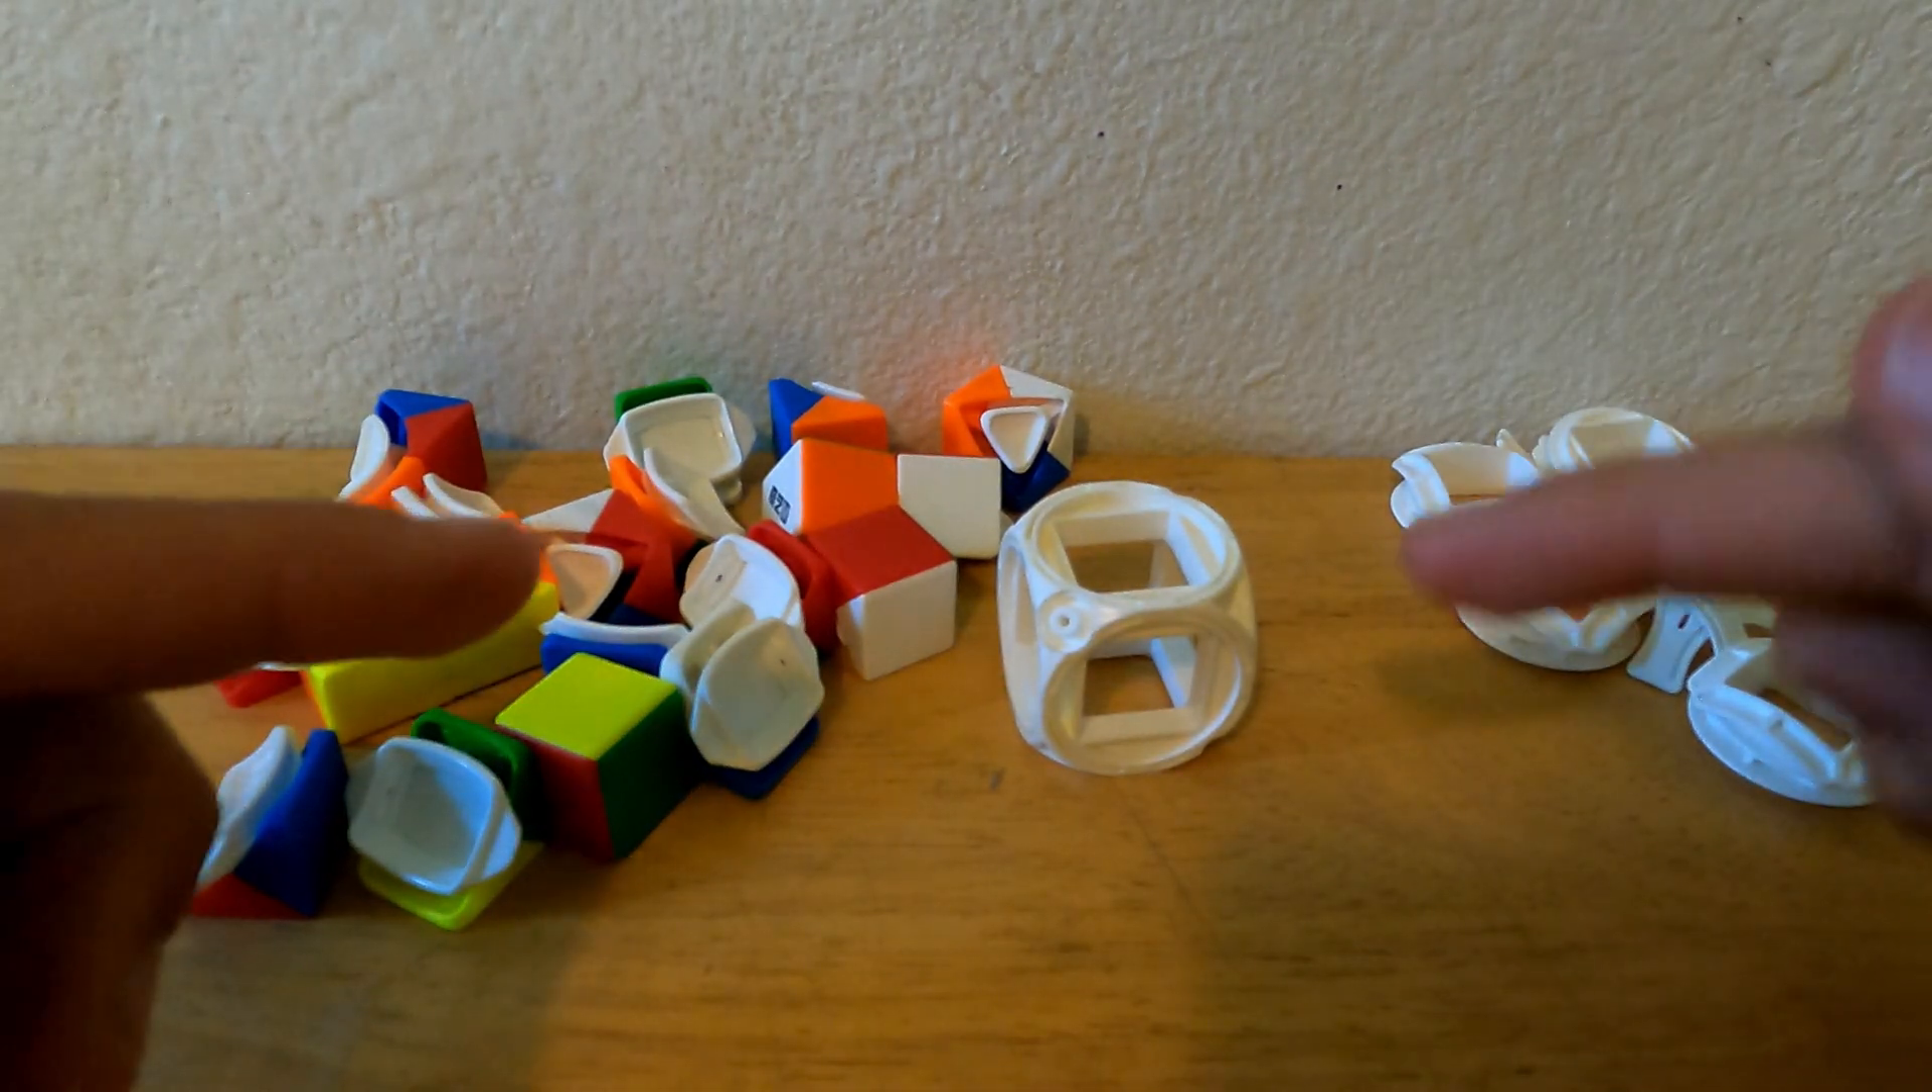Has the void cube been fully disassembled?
Yes.